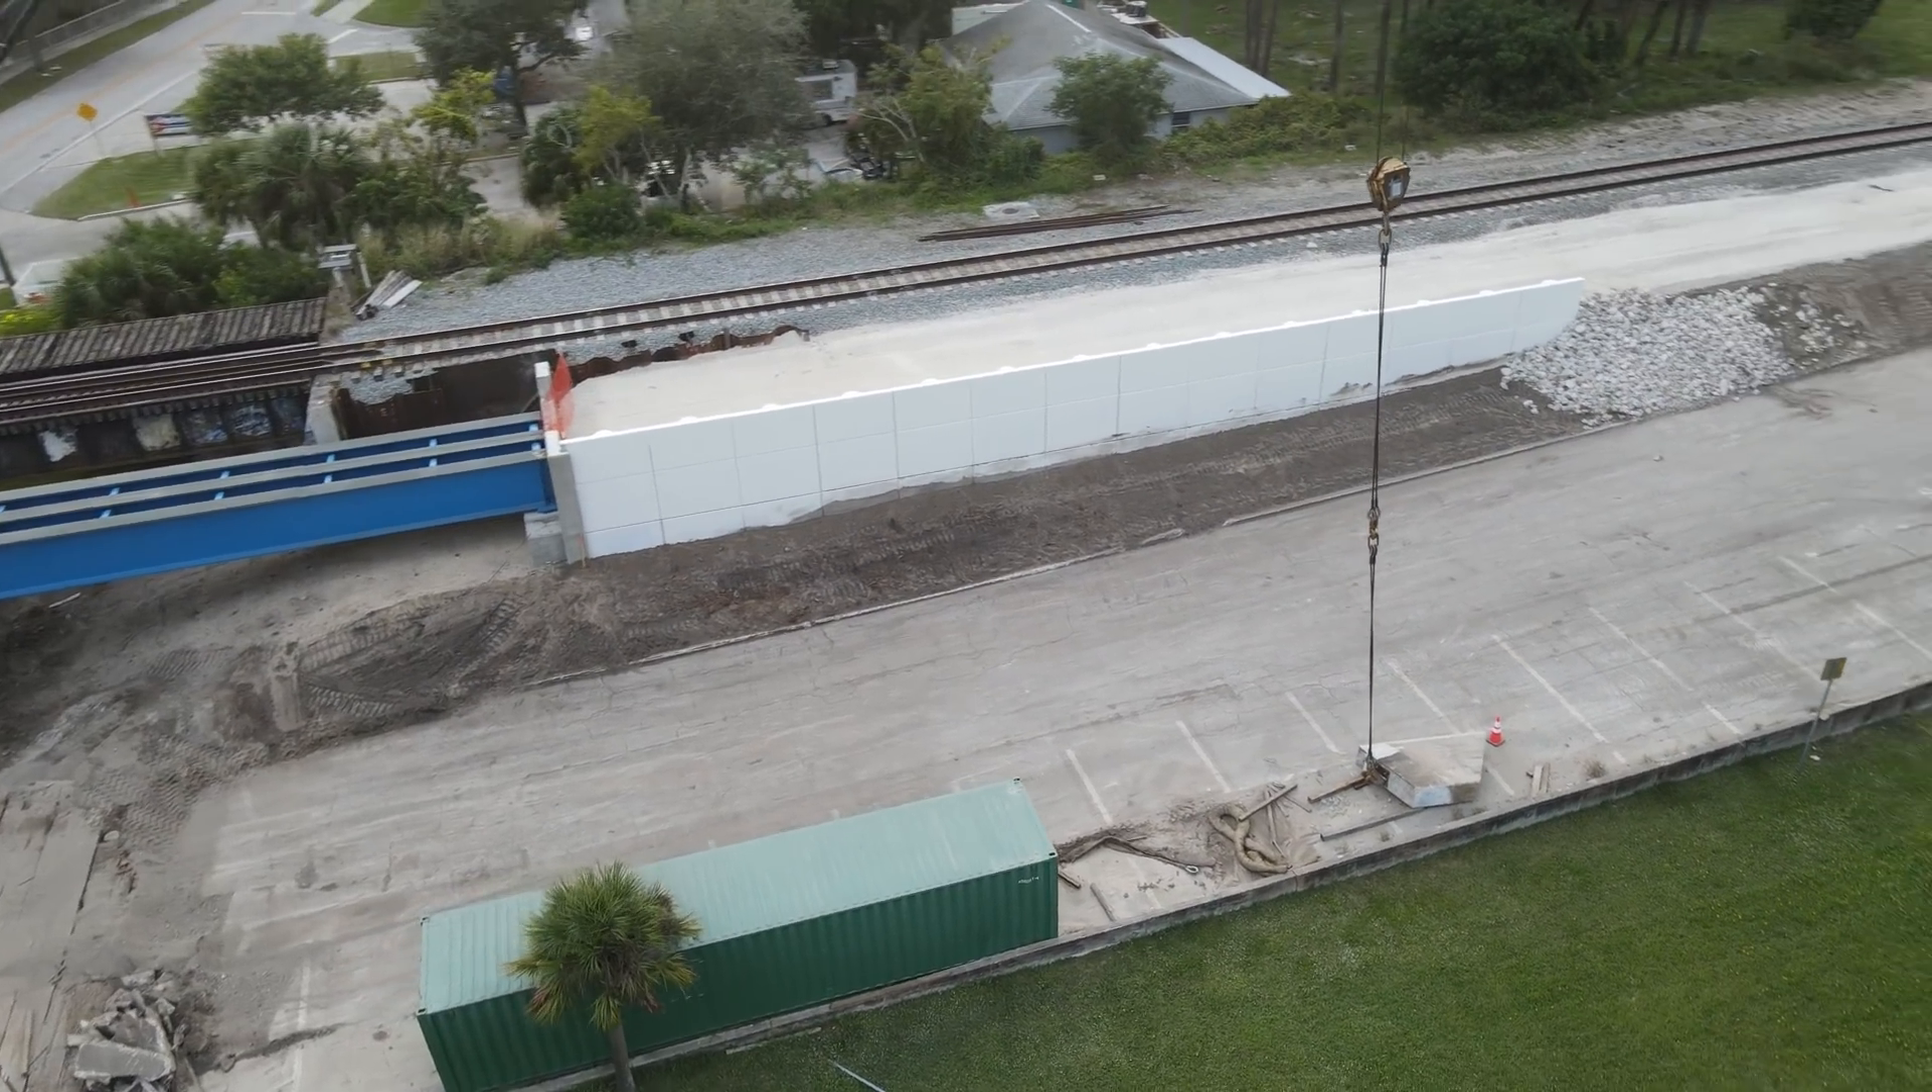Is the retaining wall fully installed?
Yes.